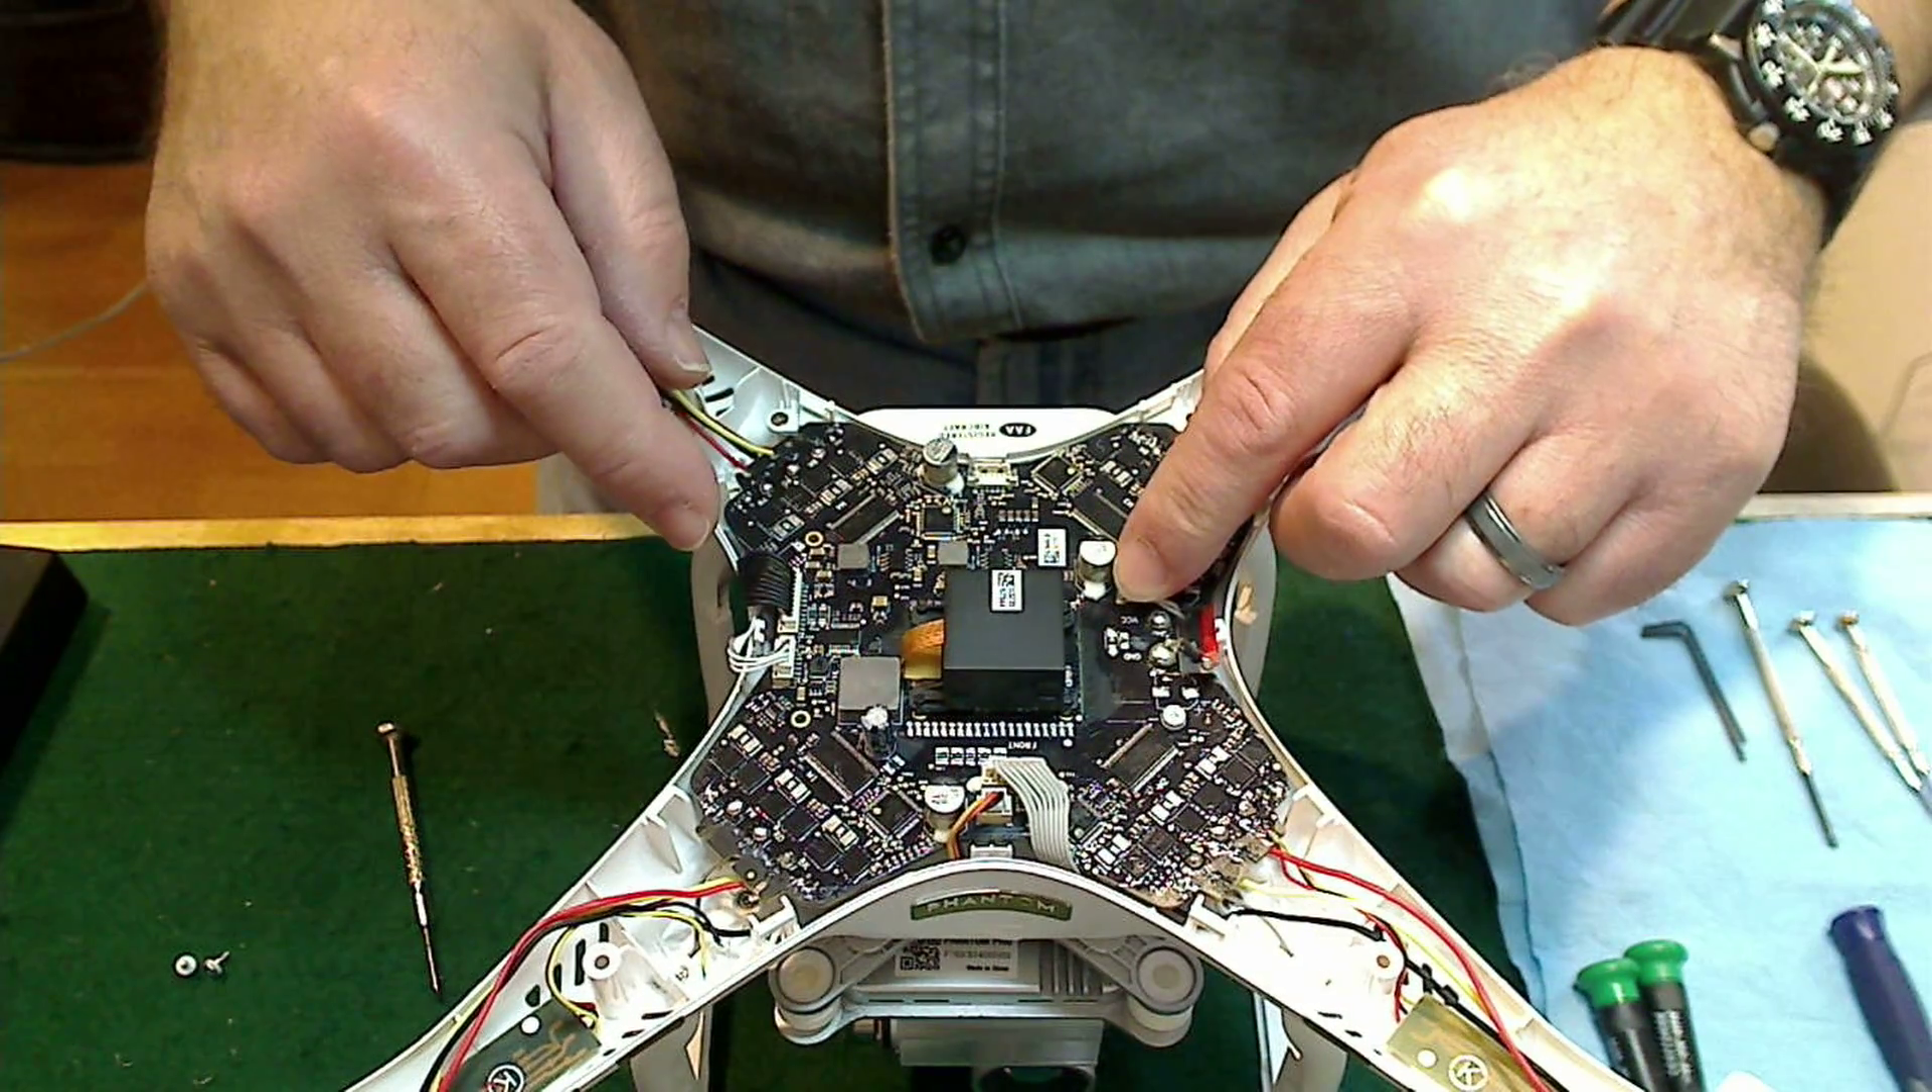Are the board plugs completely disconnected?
No.